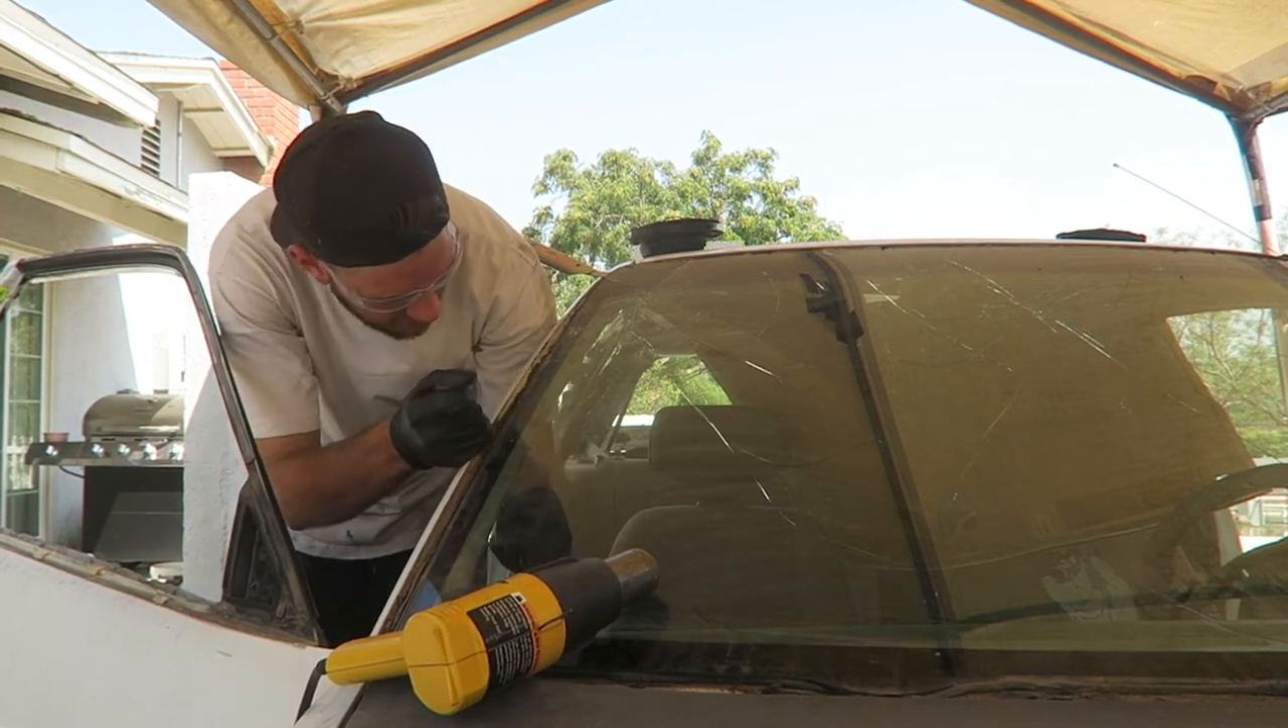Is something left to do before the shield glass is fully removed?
Yes.